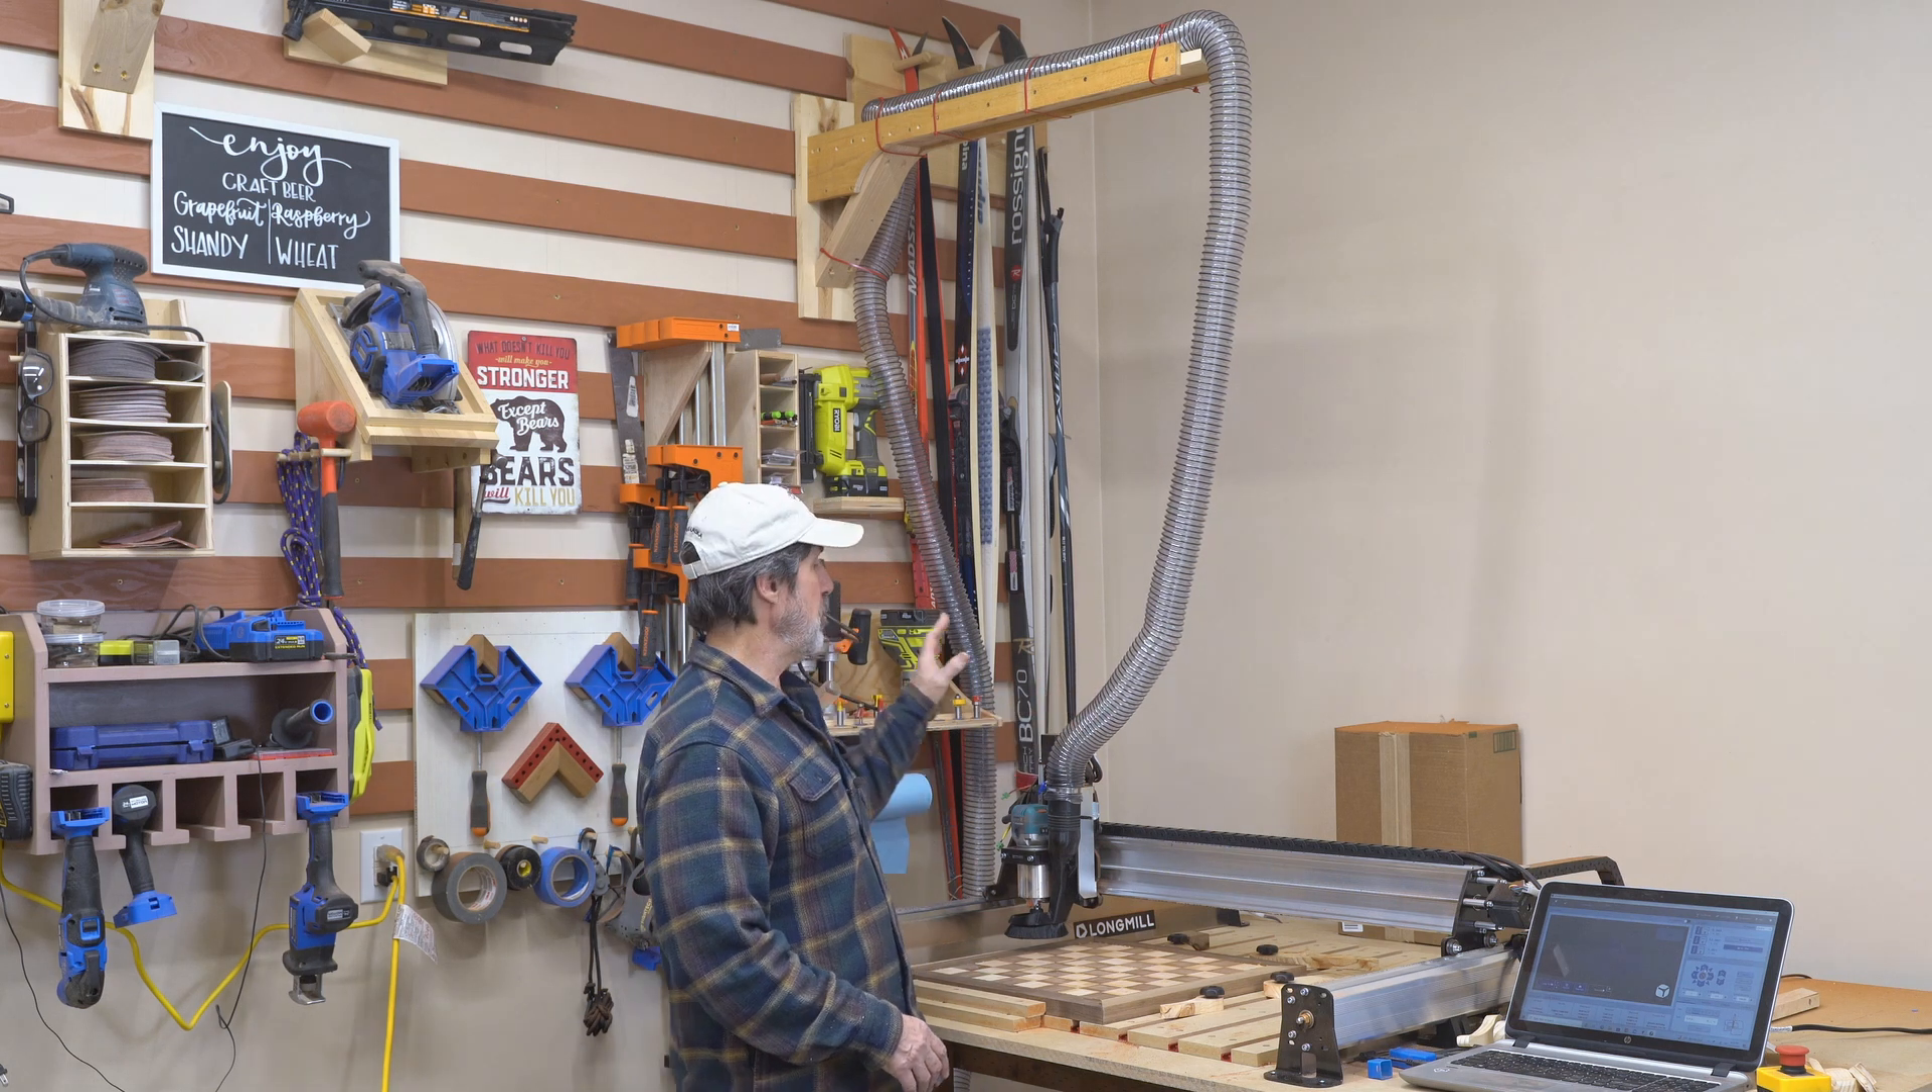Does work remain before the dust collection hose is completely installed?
No.